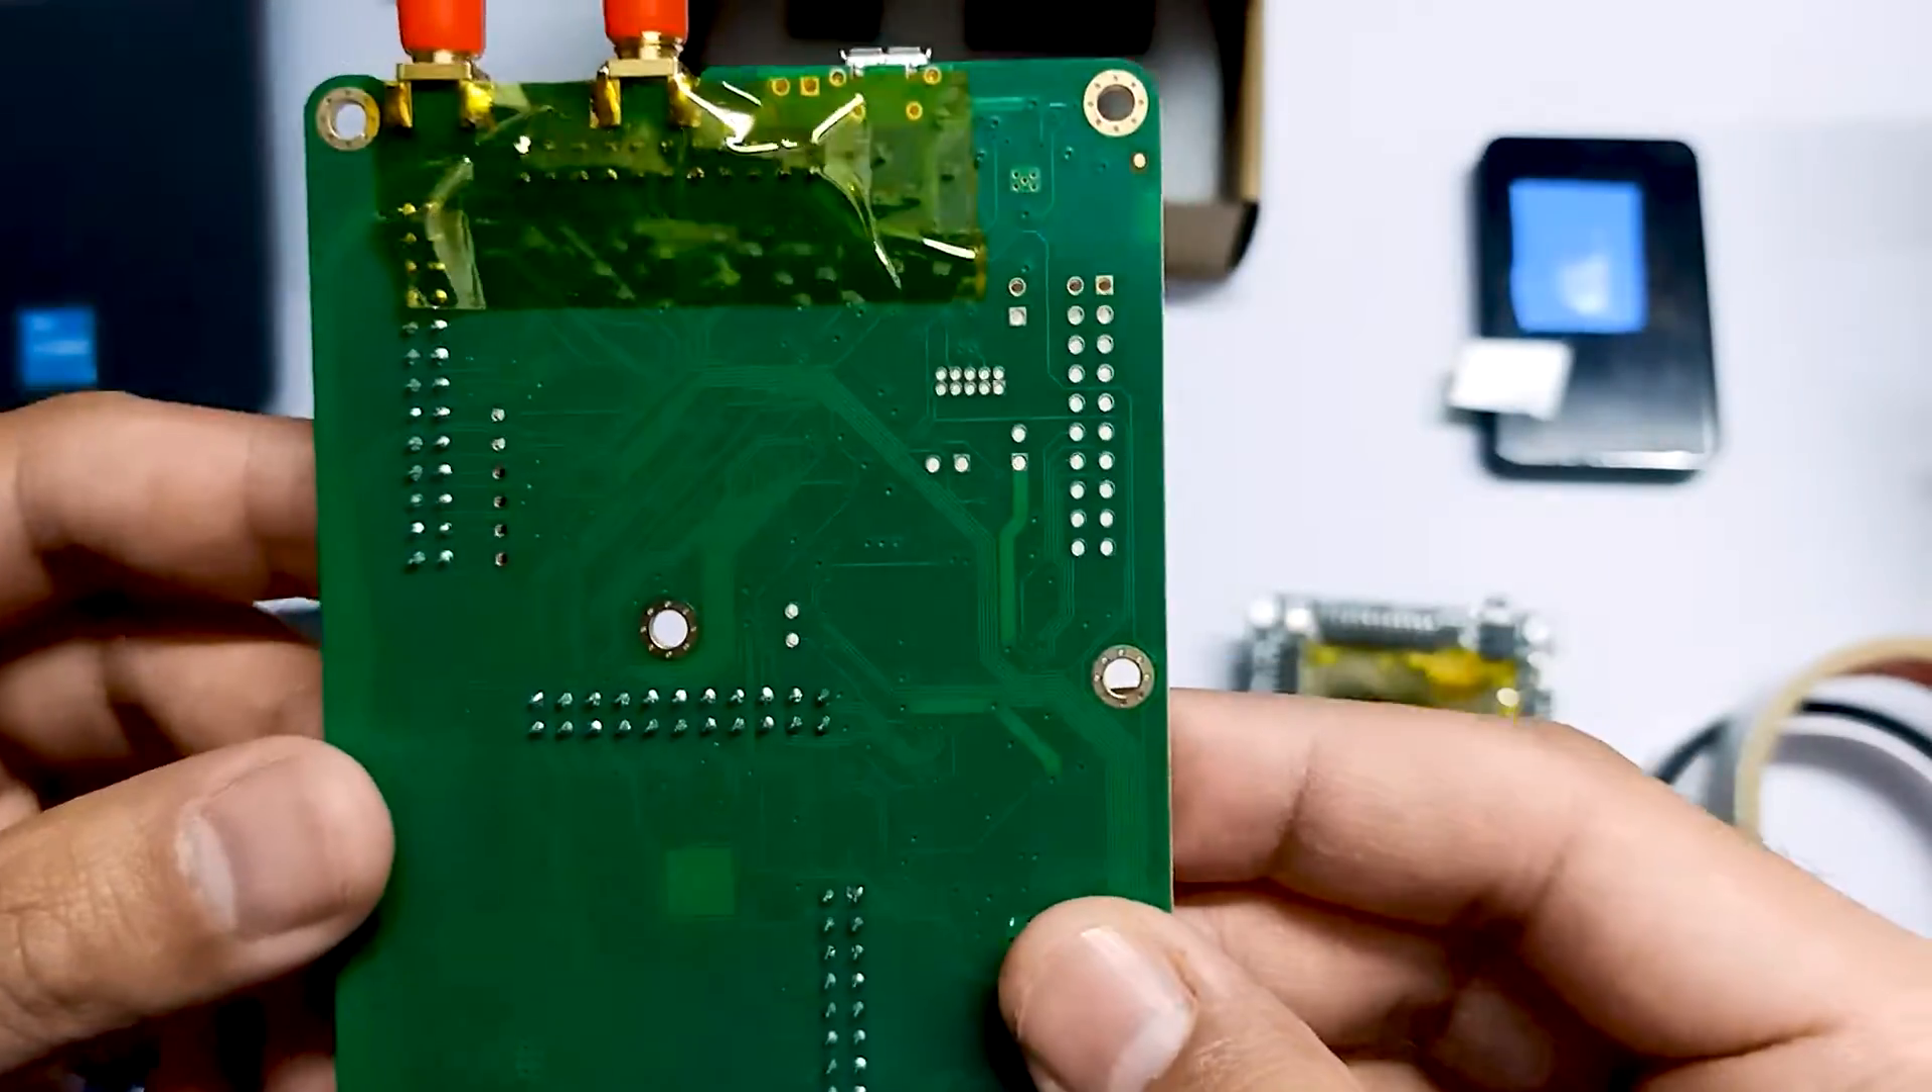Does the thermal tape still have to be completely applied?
No.